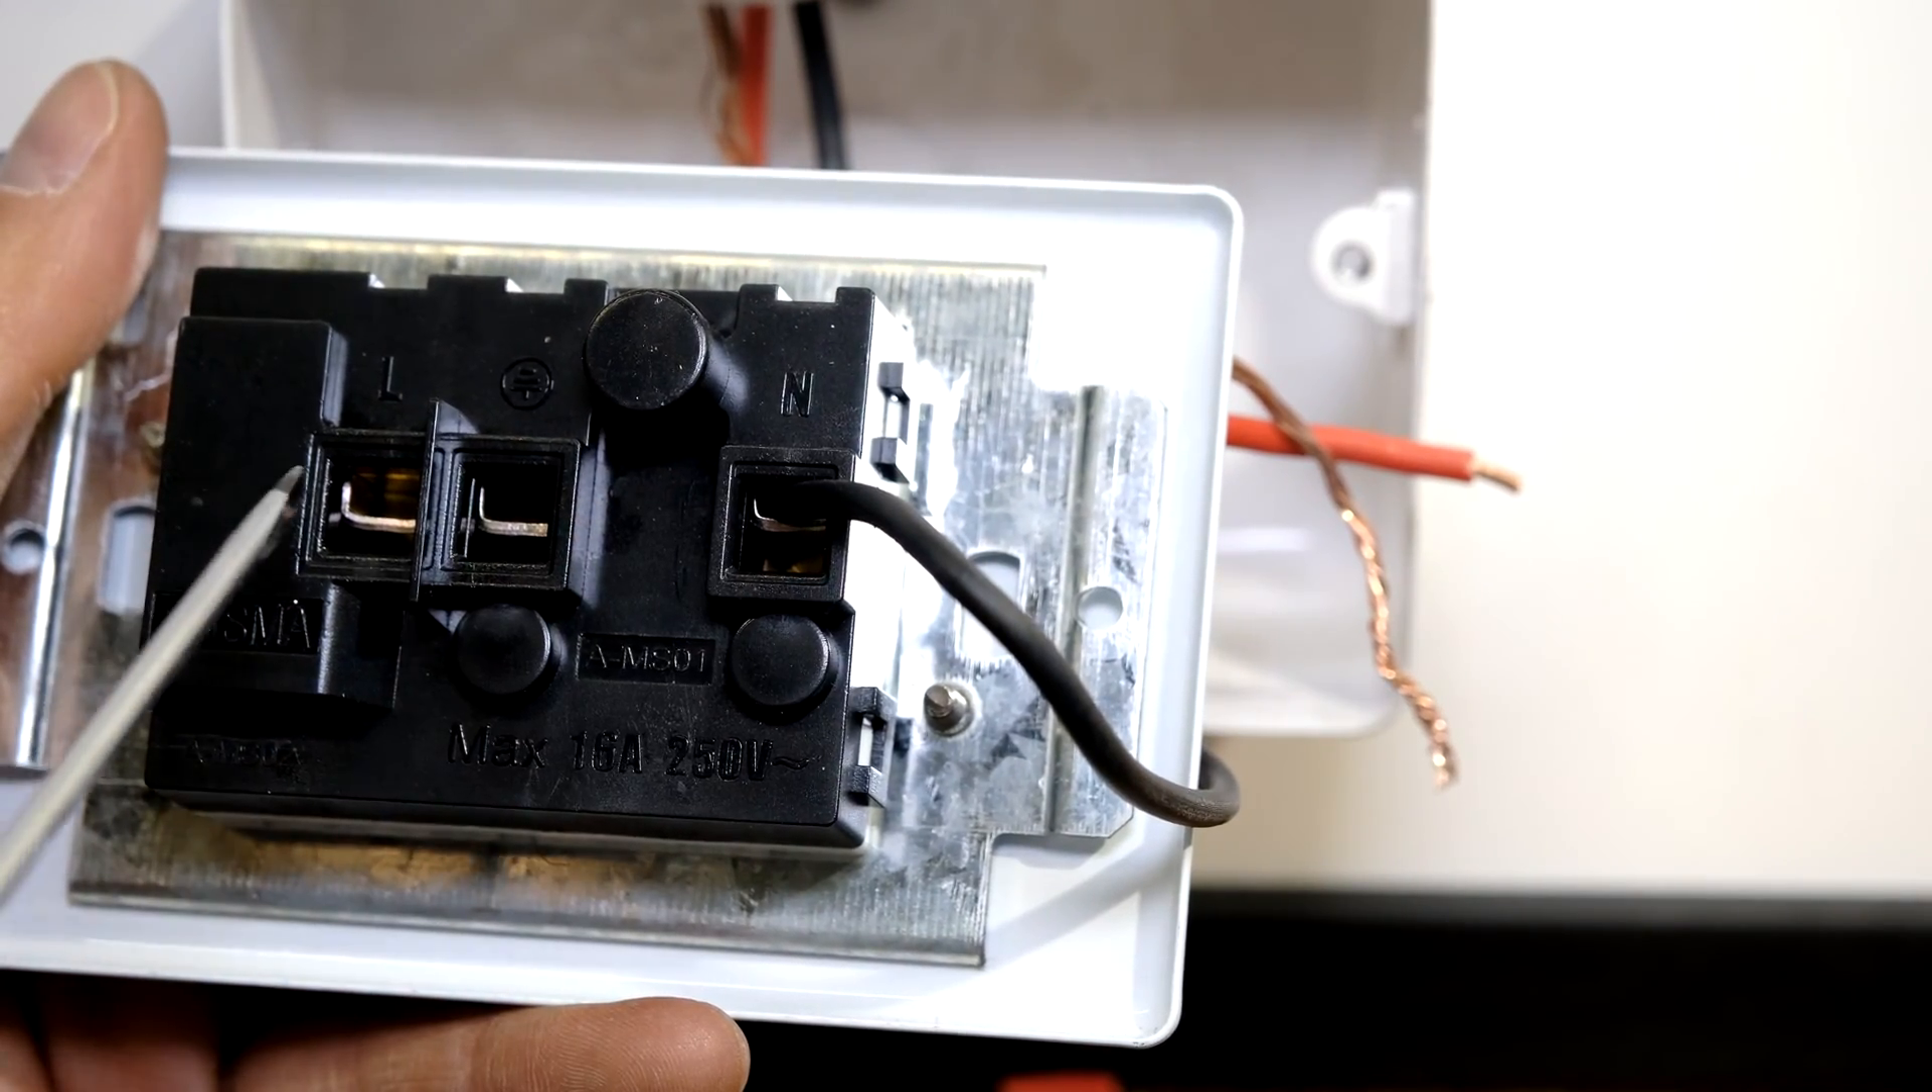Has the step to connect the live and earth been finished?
No.